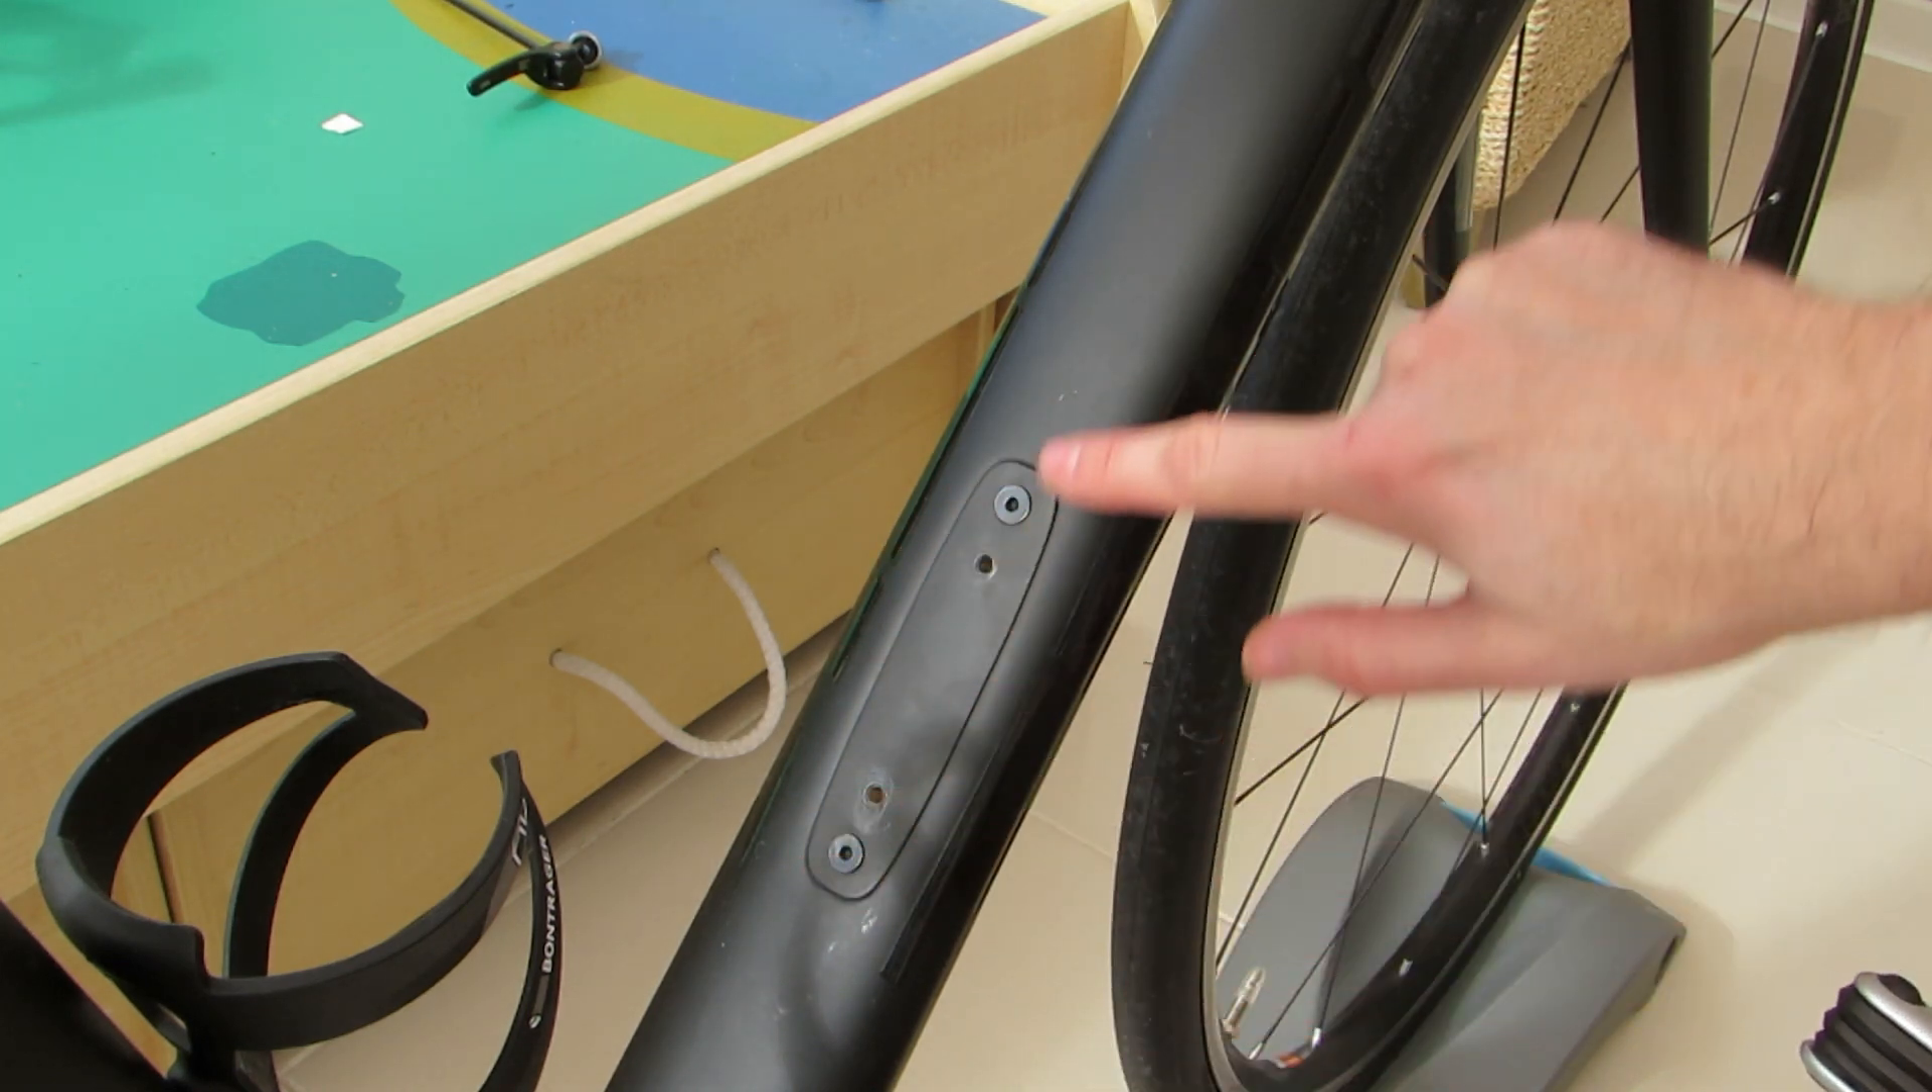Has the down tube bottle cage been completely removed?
Yes.